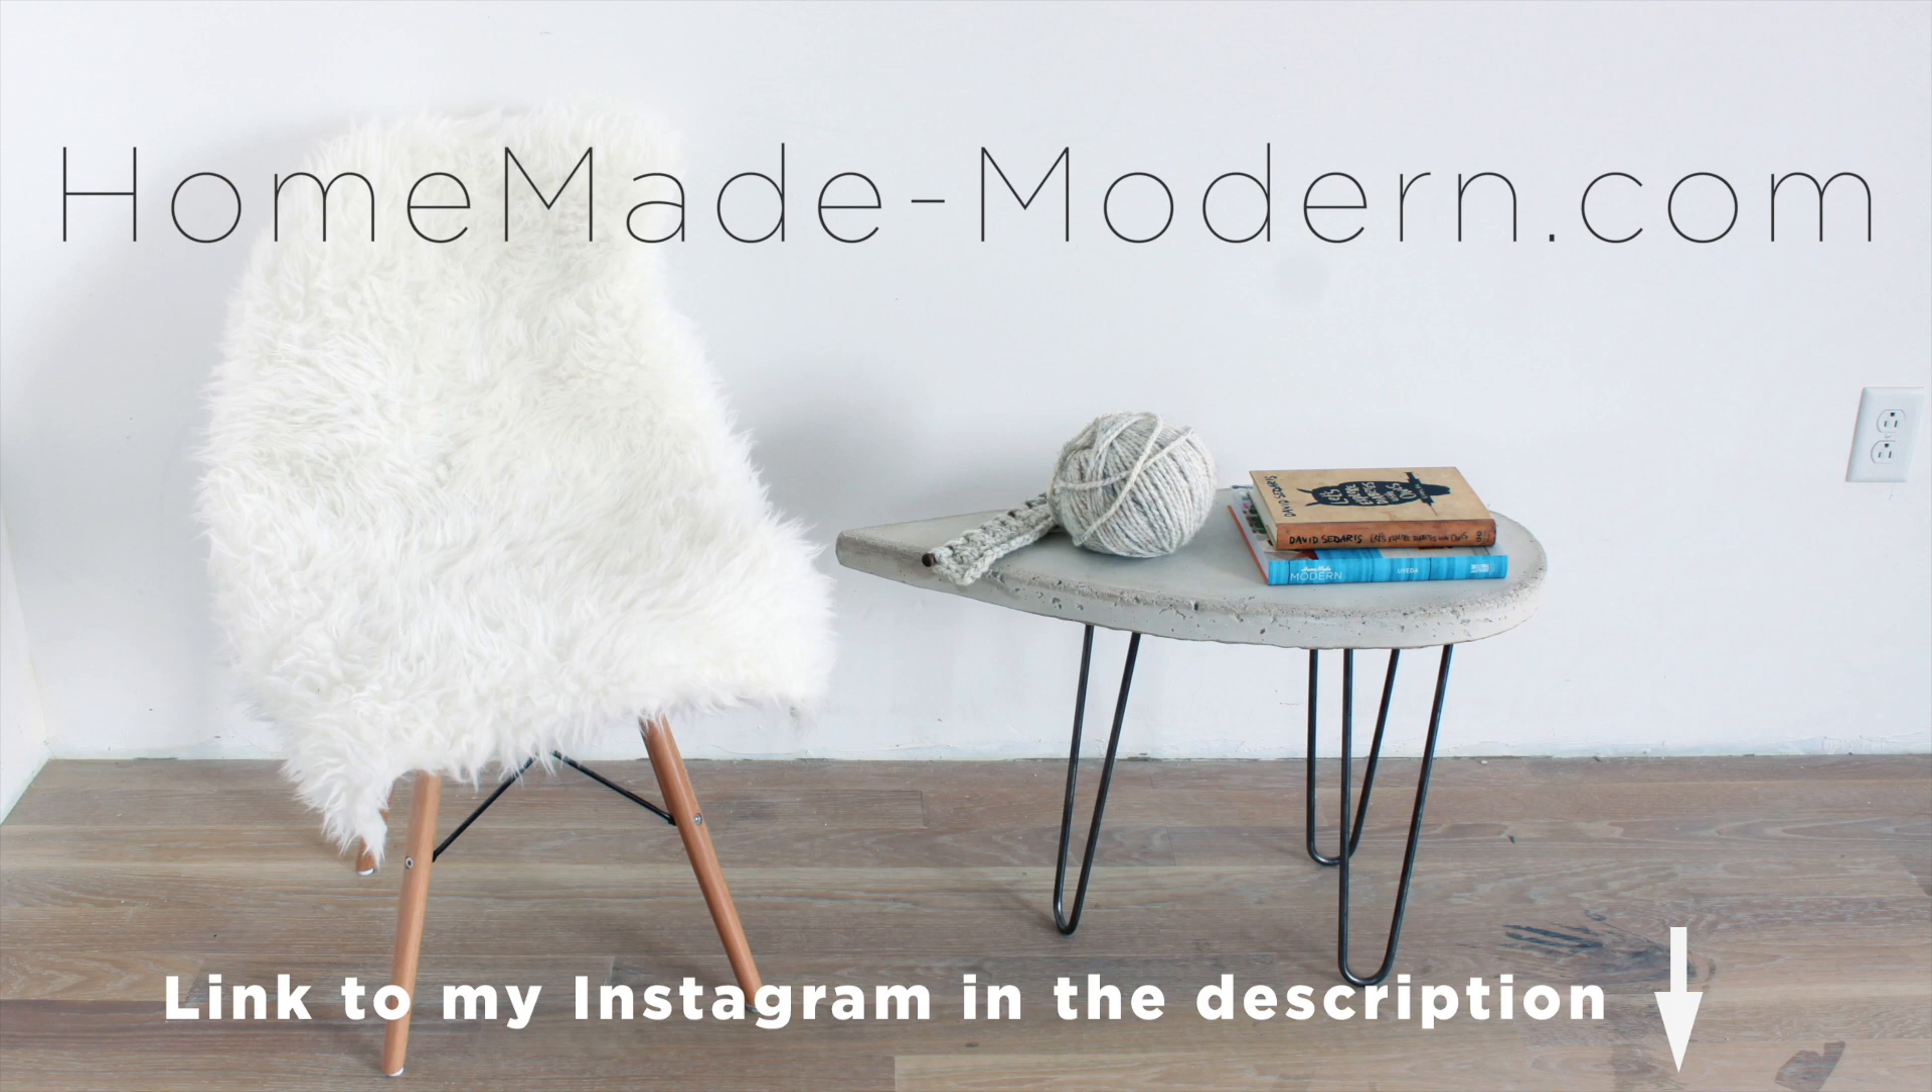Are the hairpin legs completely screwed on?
Yes.